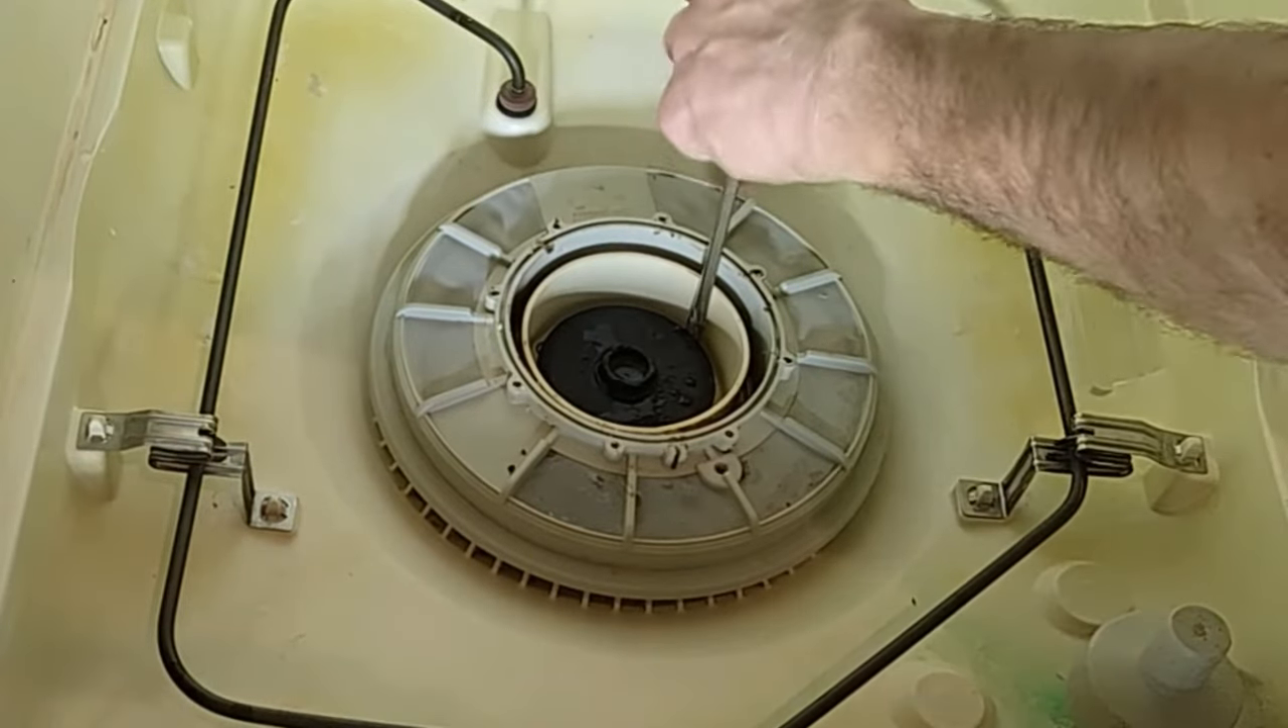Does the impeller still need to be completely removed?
Yes.